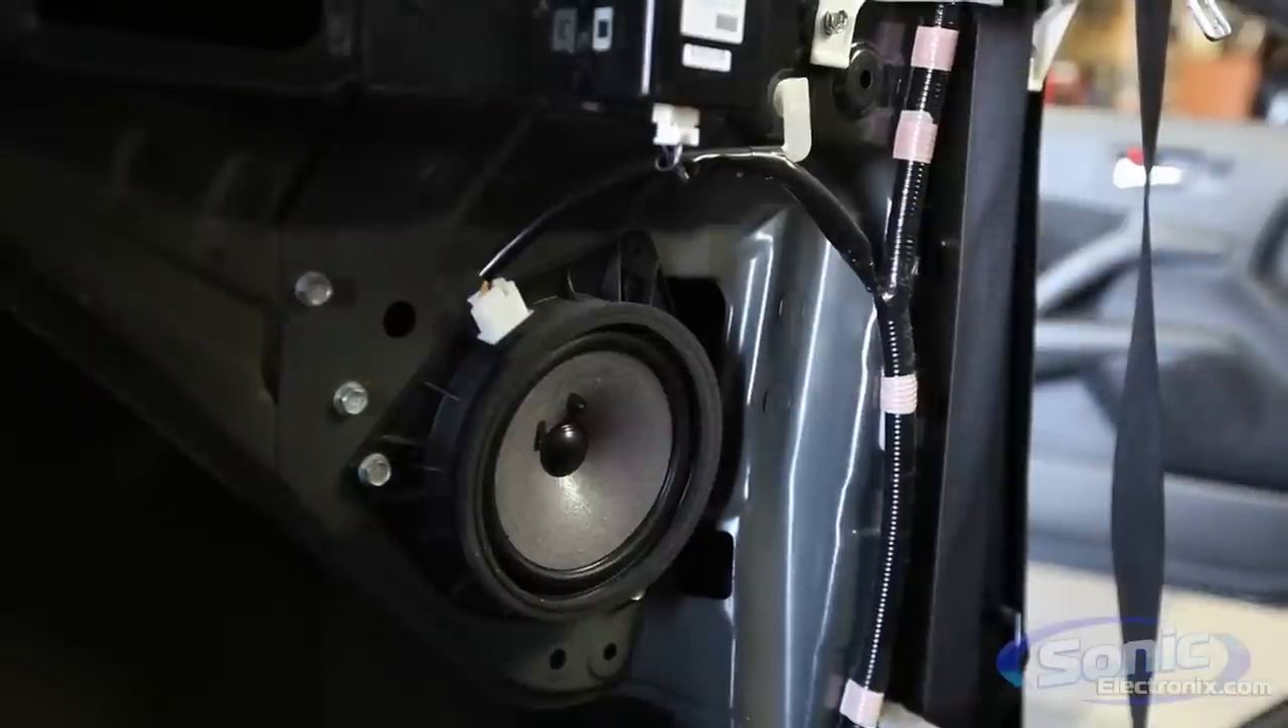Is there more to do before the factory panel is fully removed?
No.